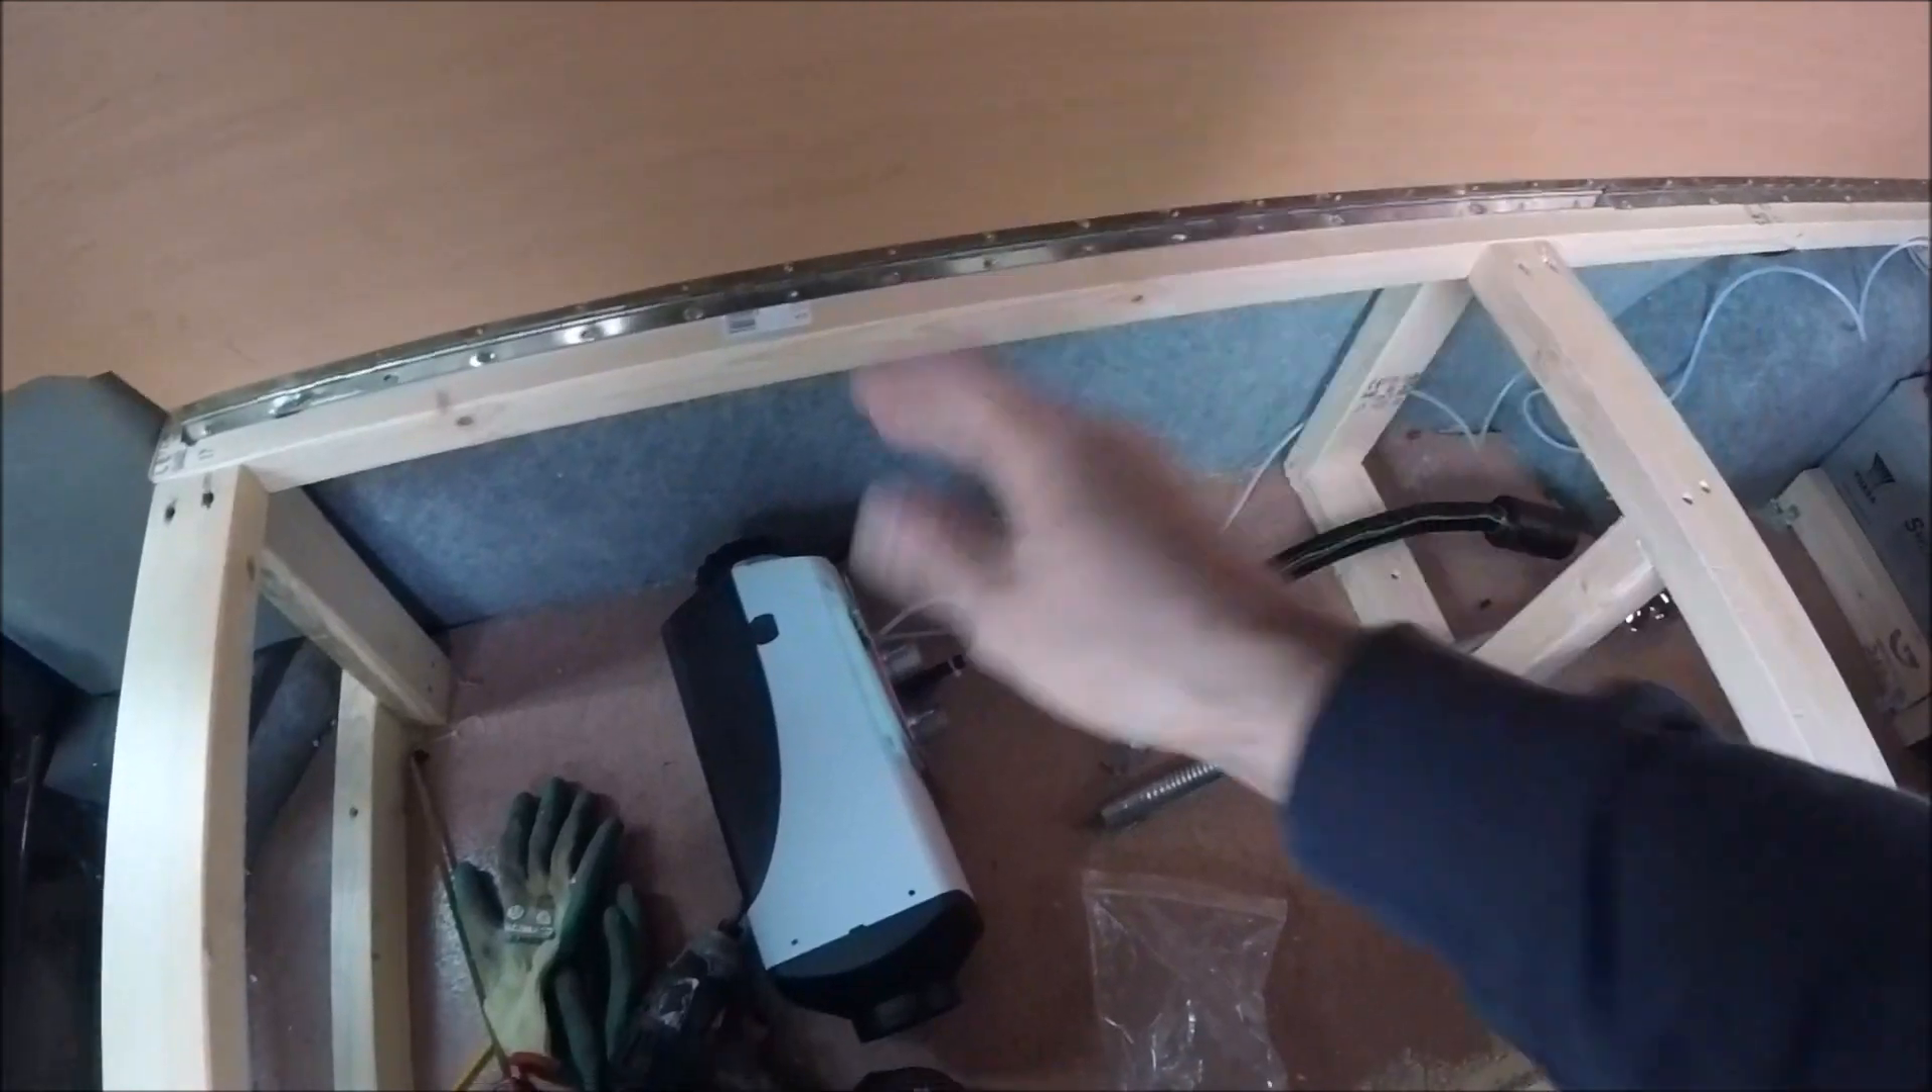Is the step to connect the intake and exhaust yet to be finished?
Yes.